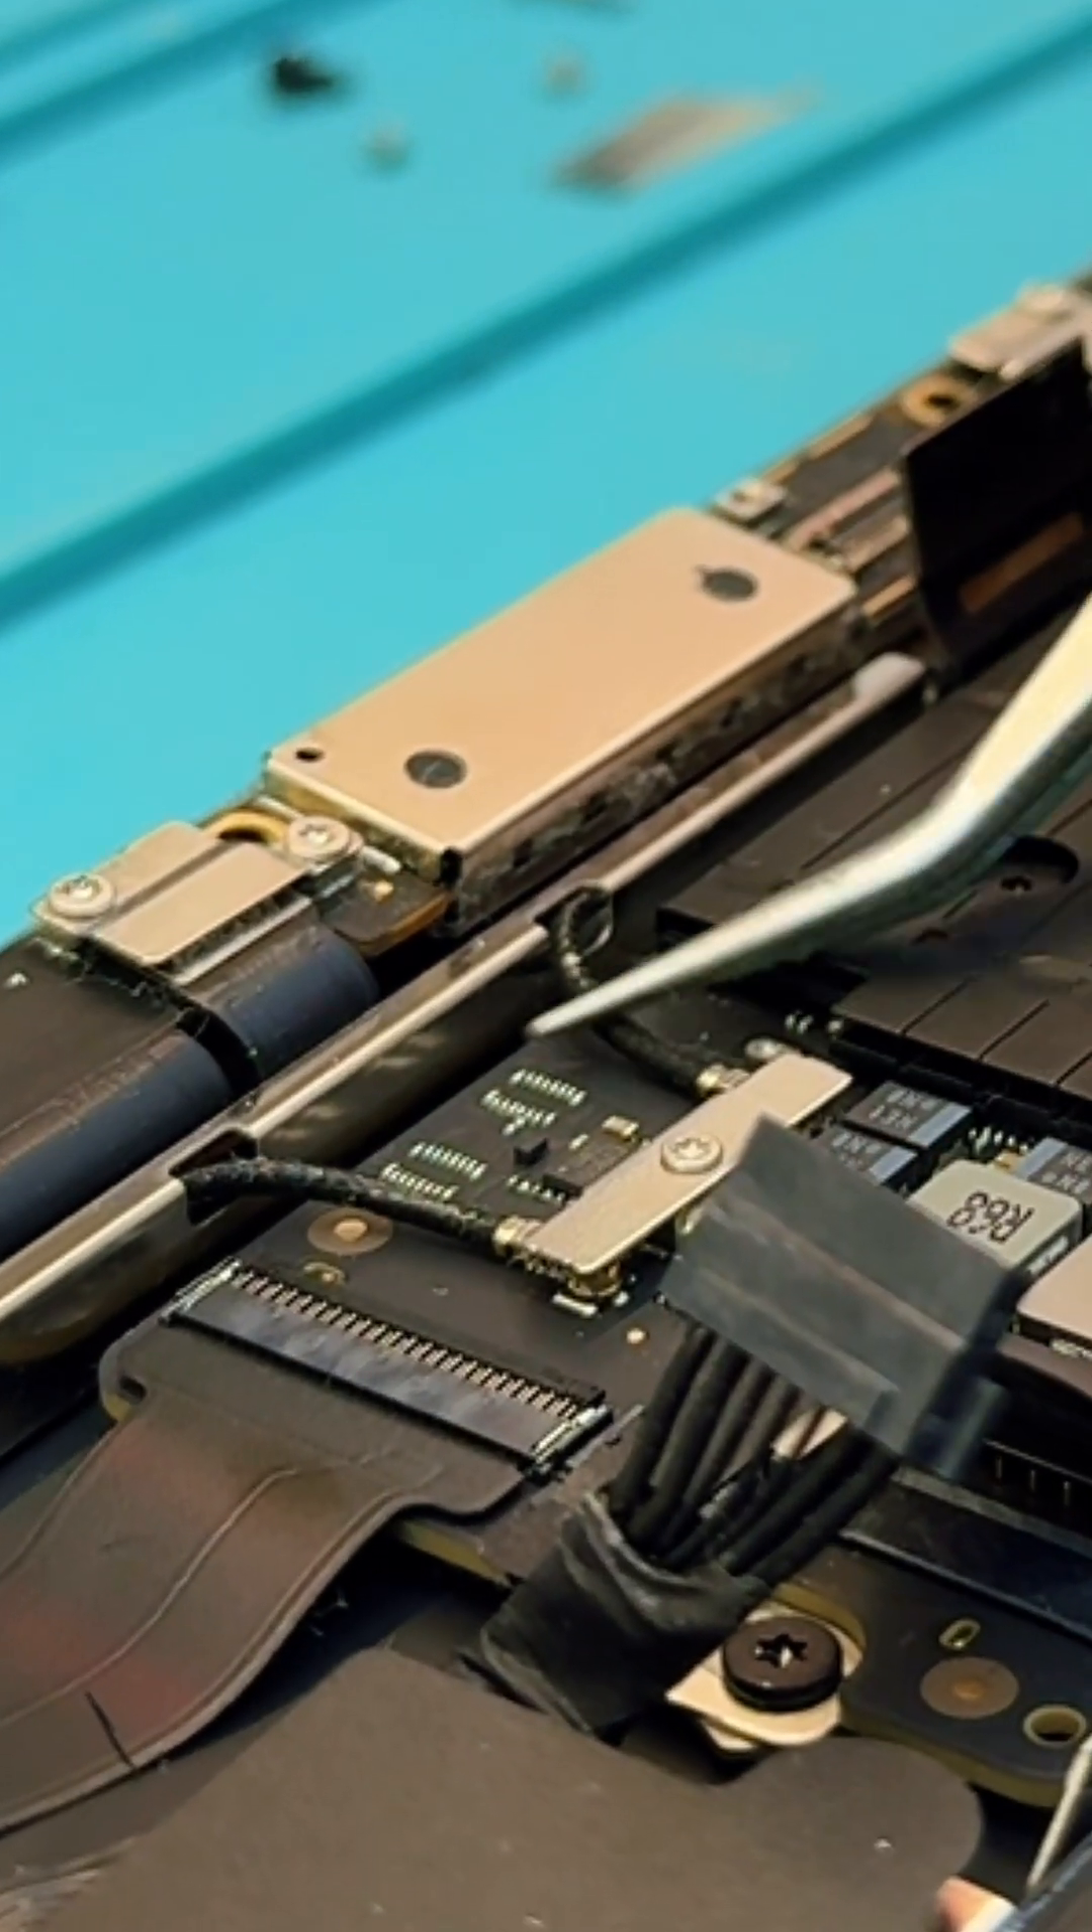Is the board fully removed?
No.